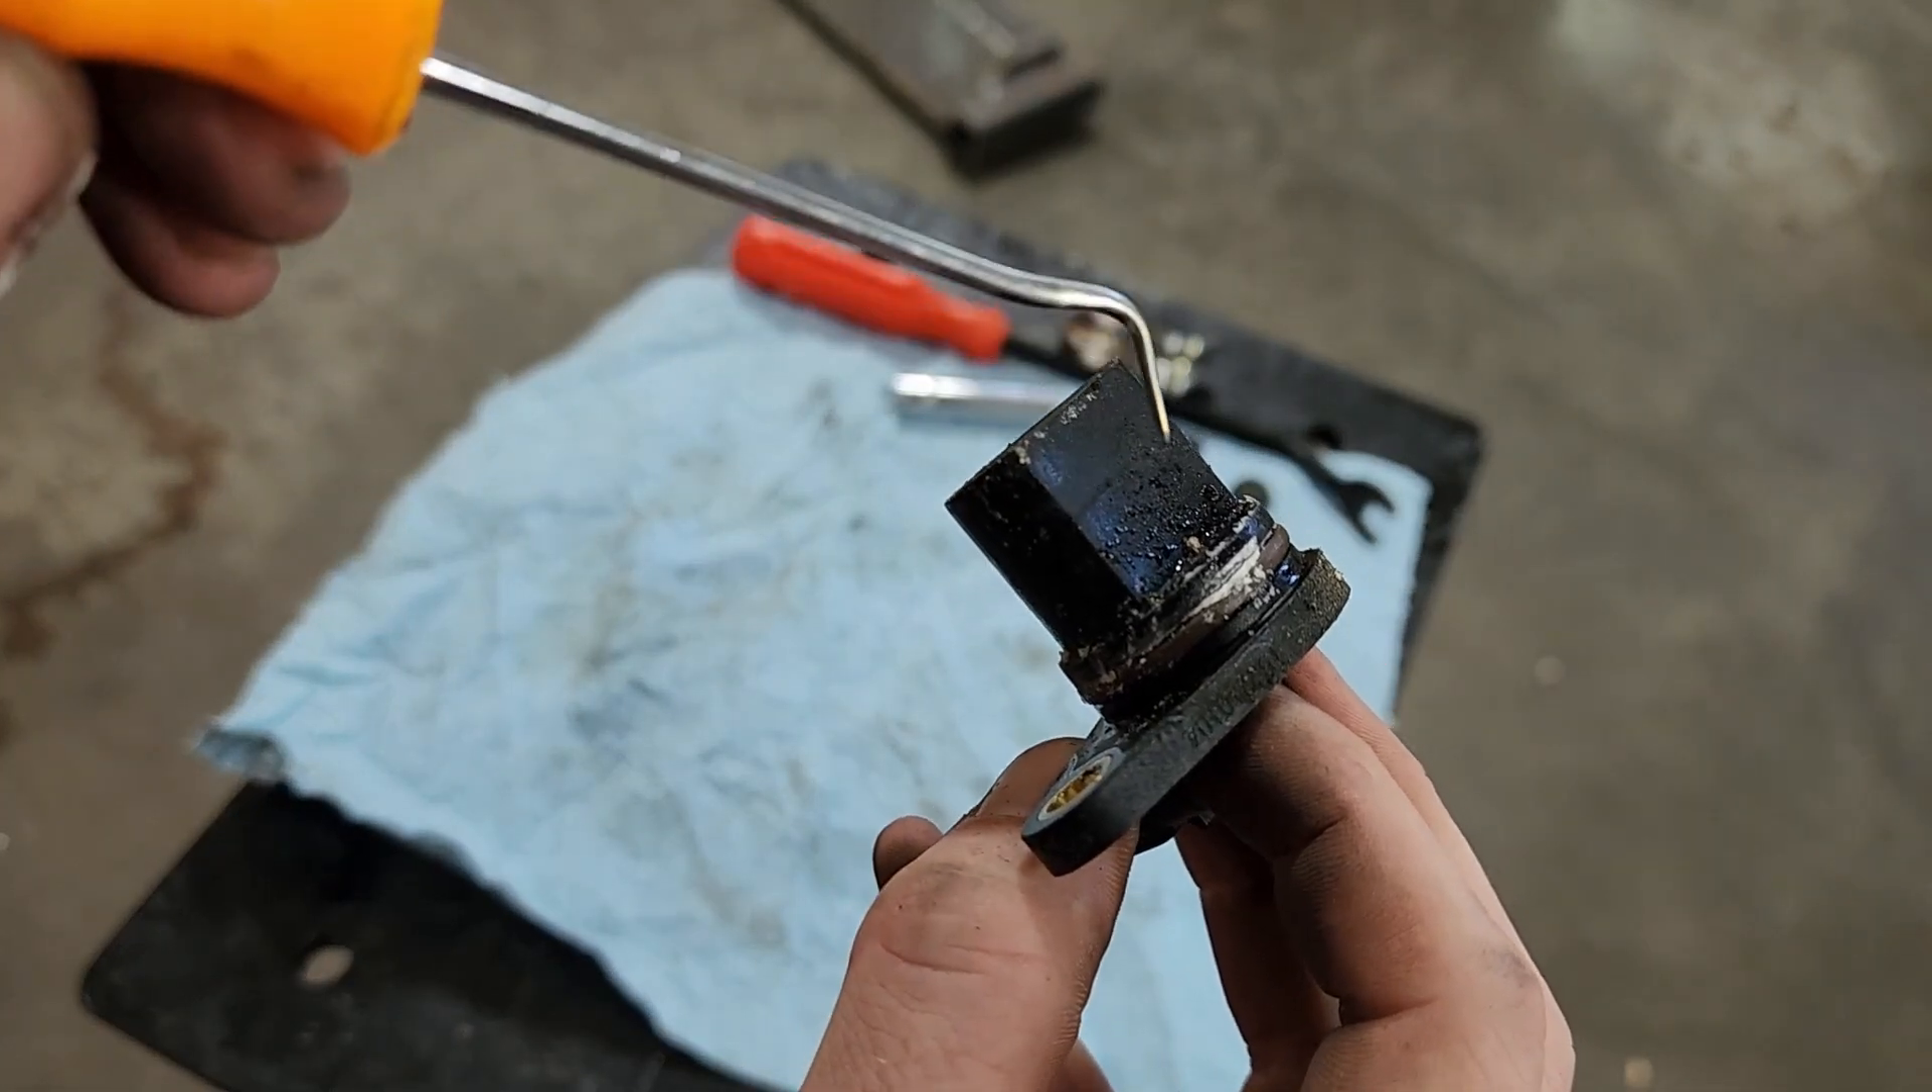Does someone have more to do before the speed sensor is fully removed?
No.